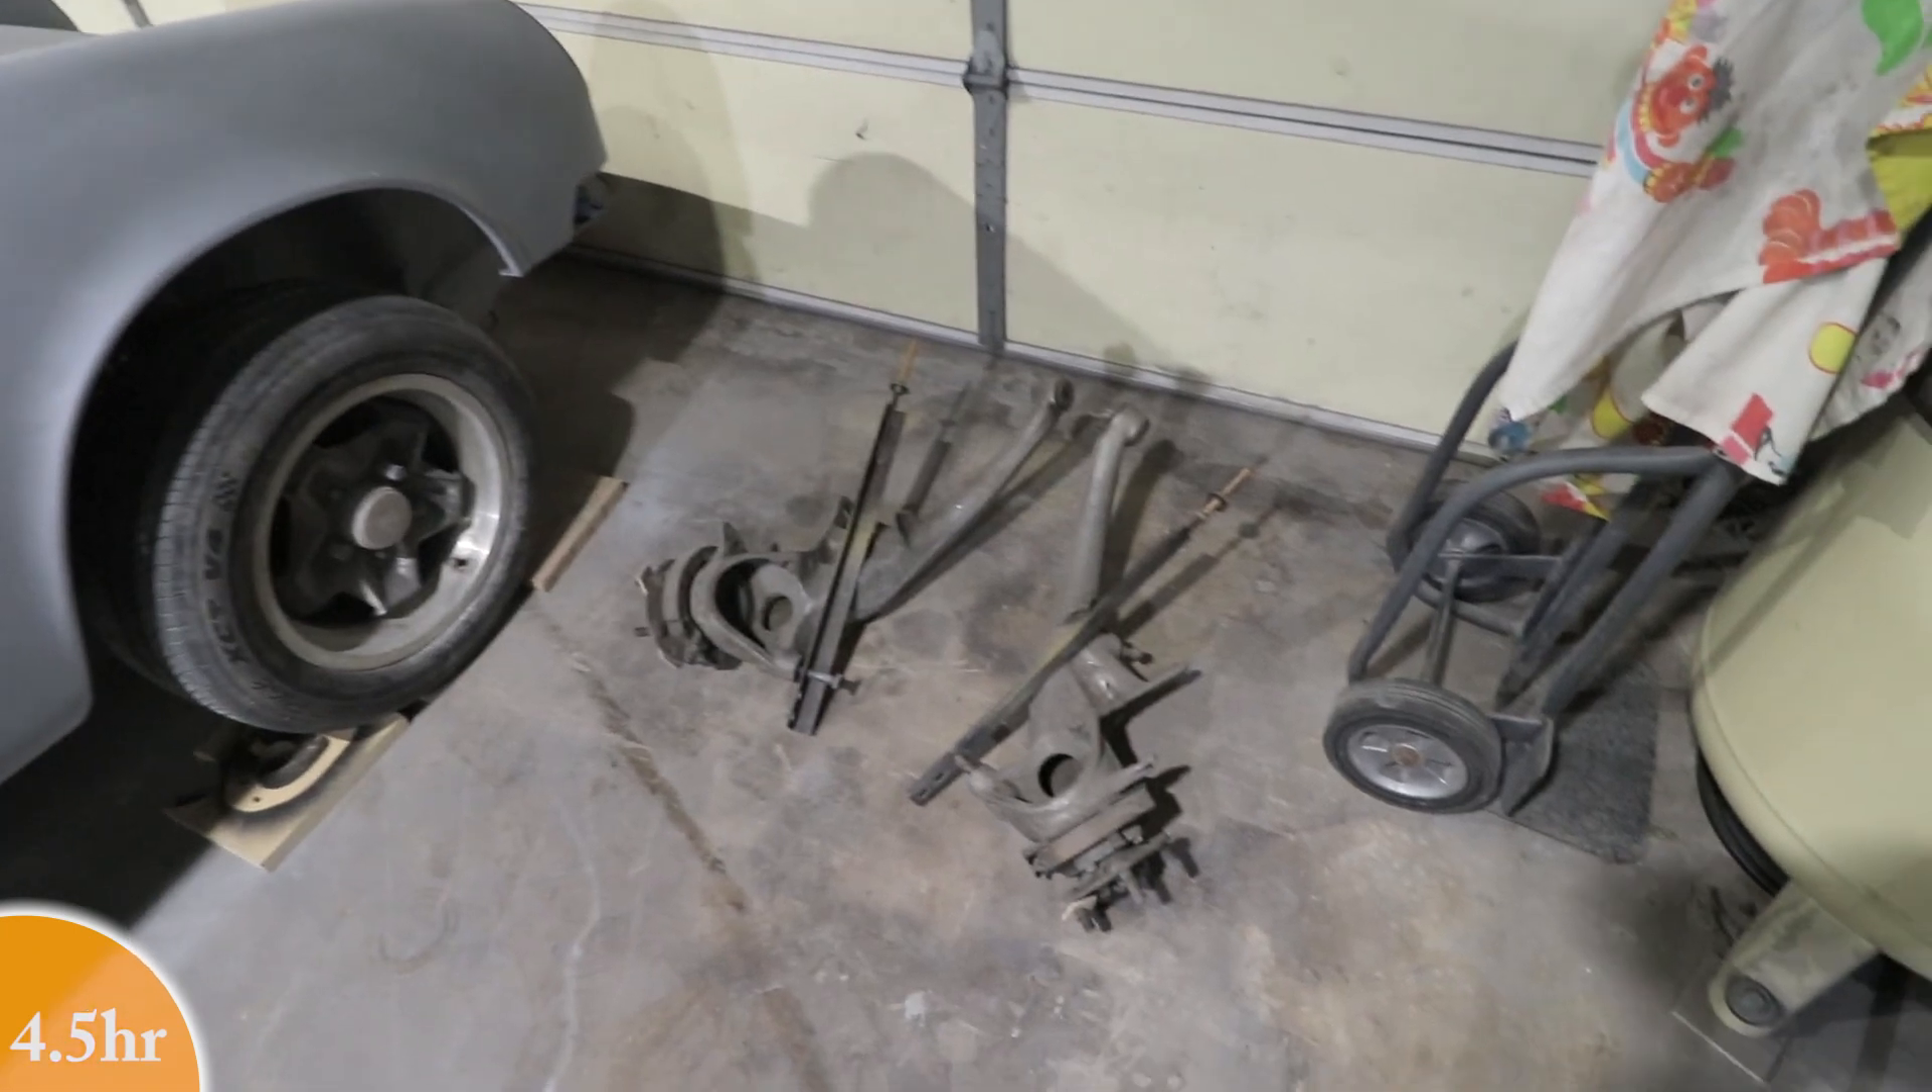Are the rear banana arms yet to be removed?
No.